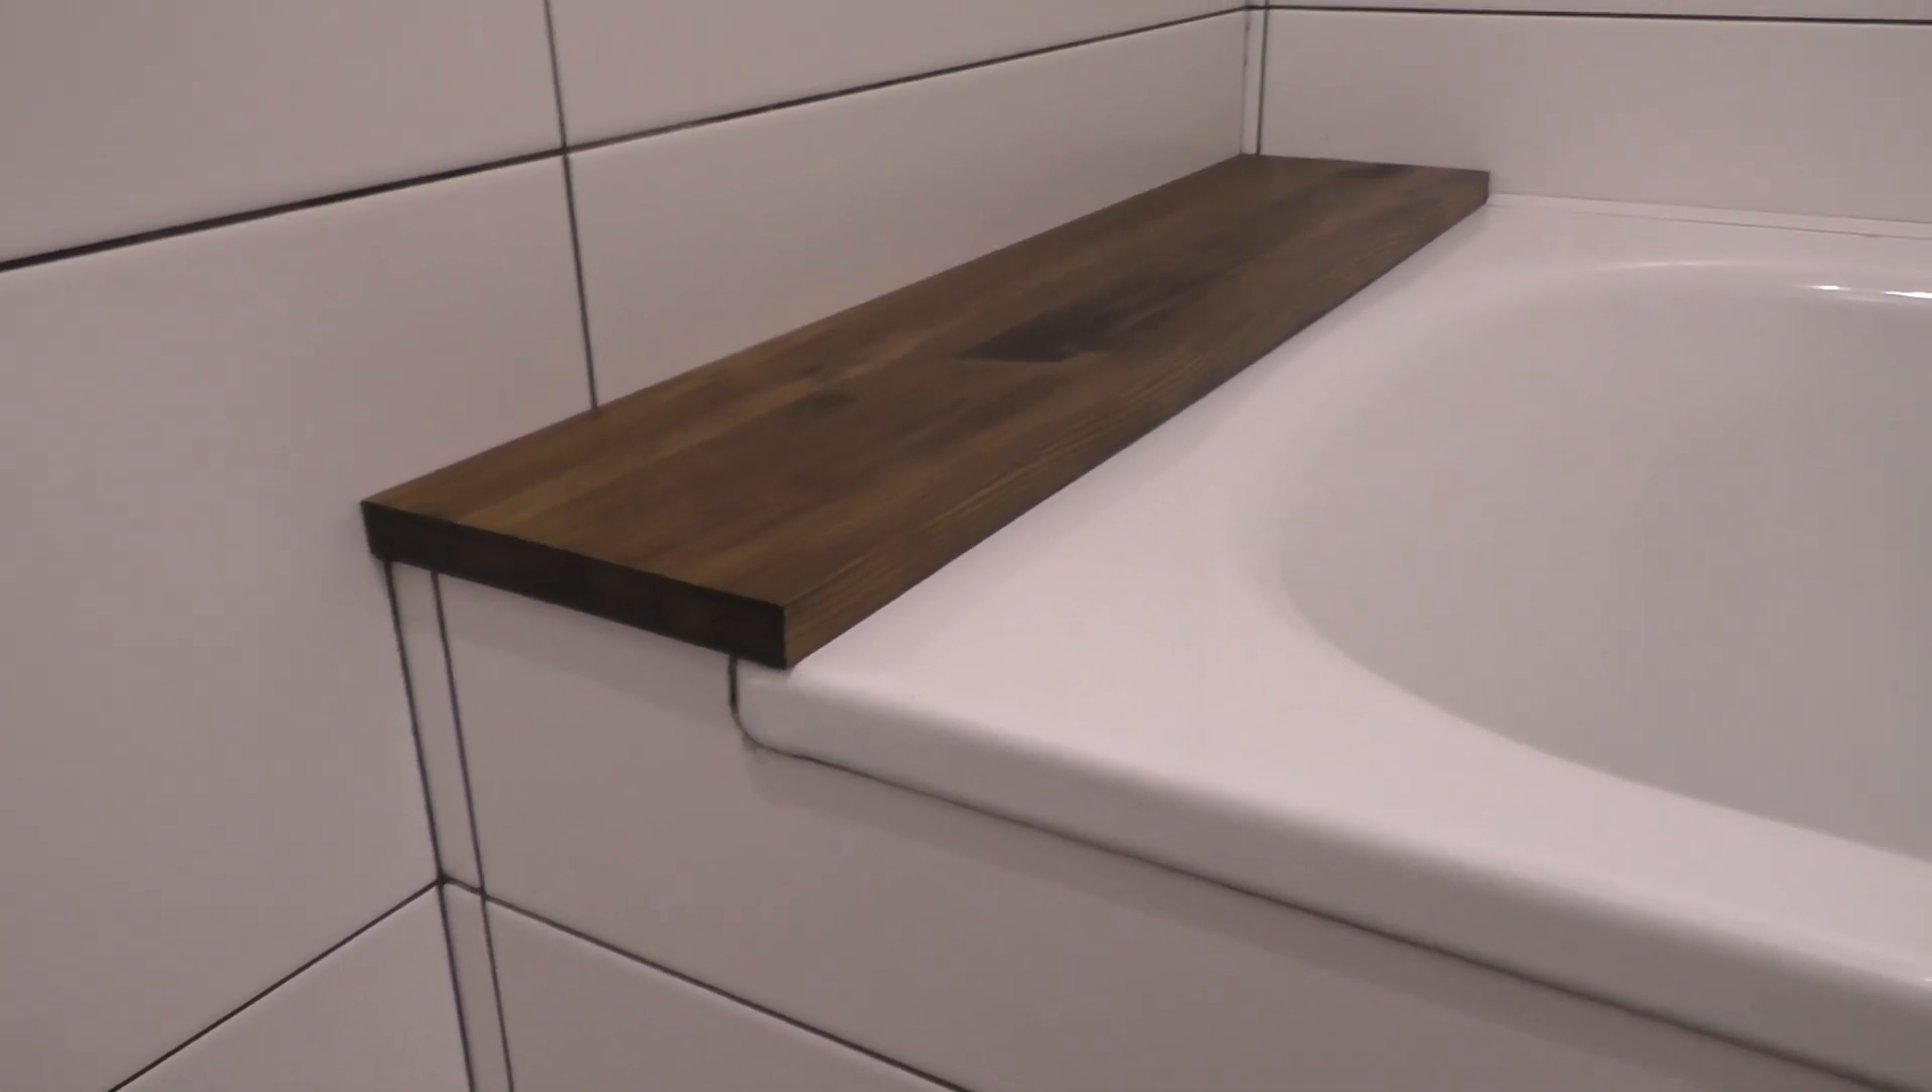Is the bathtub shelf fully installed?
Yes.